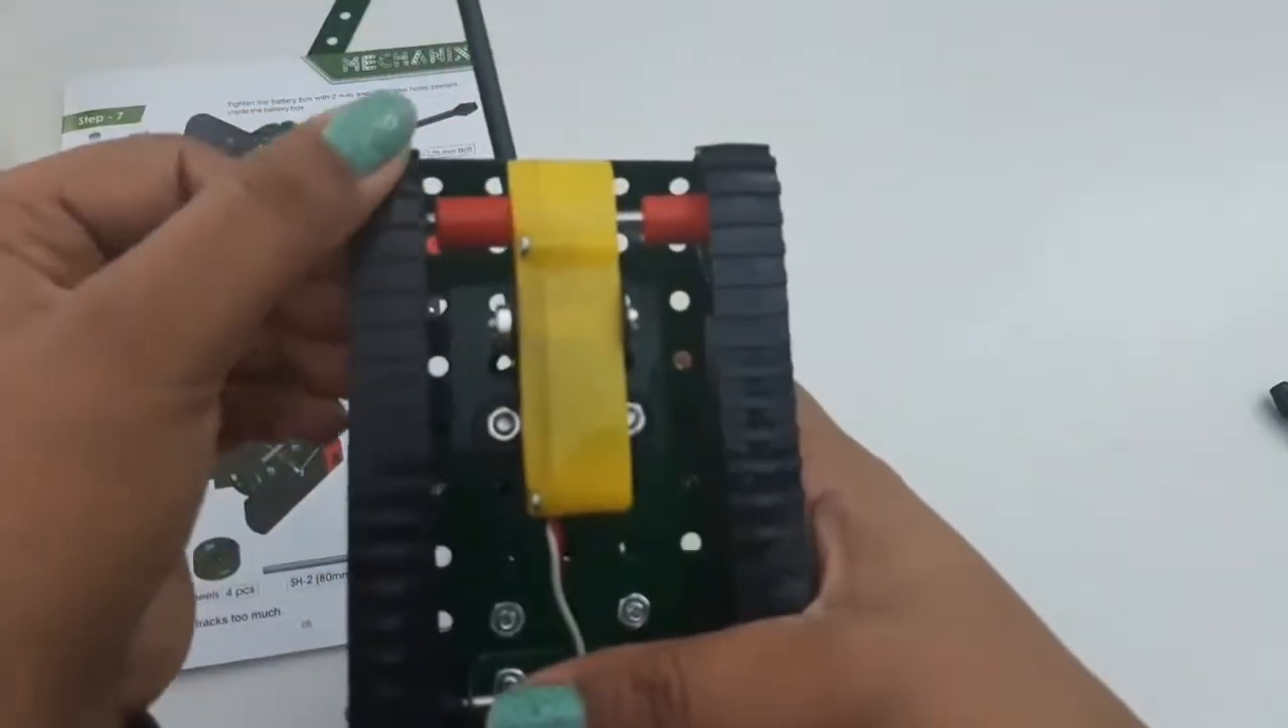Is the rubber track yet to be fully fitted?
No.